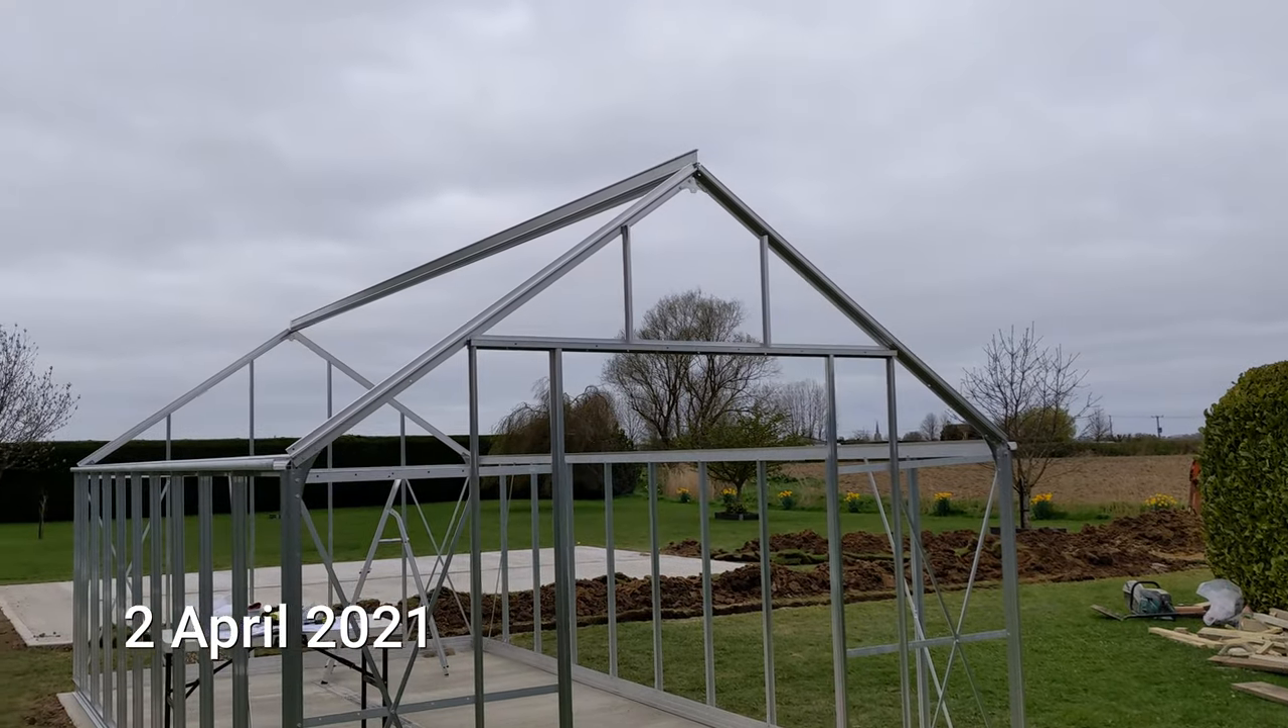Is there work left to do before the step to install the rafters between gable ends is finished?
Yes.